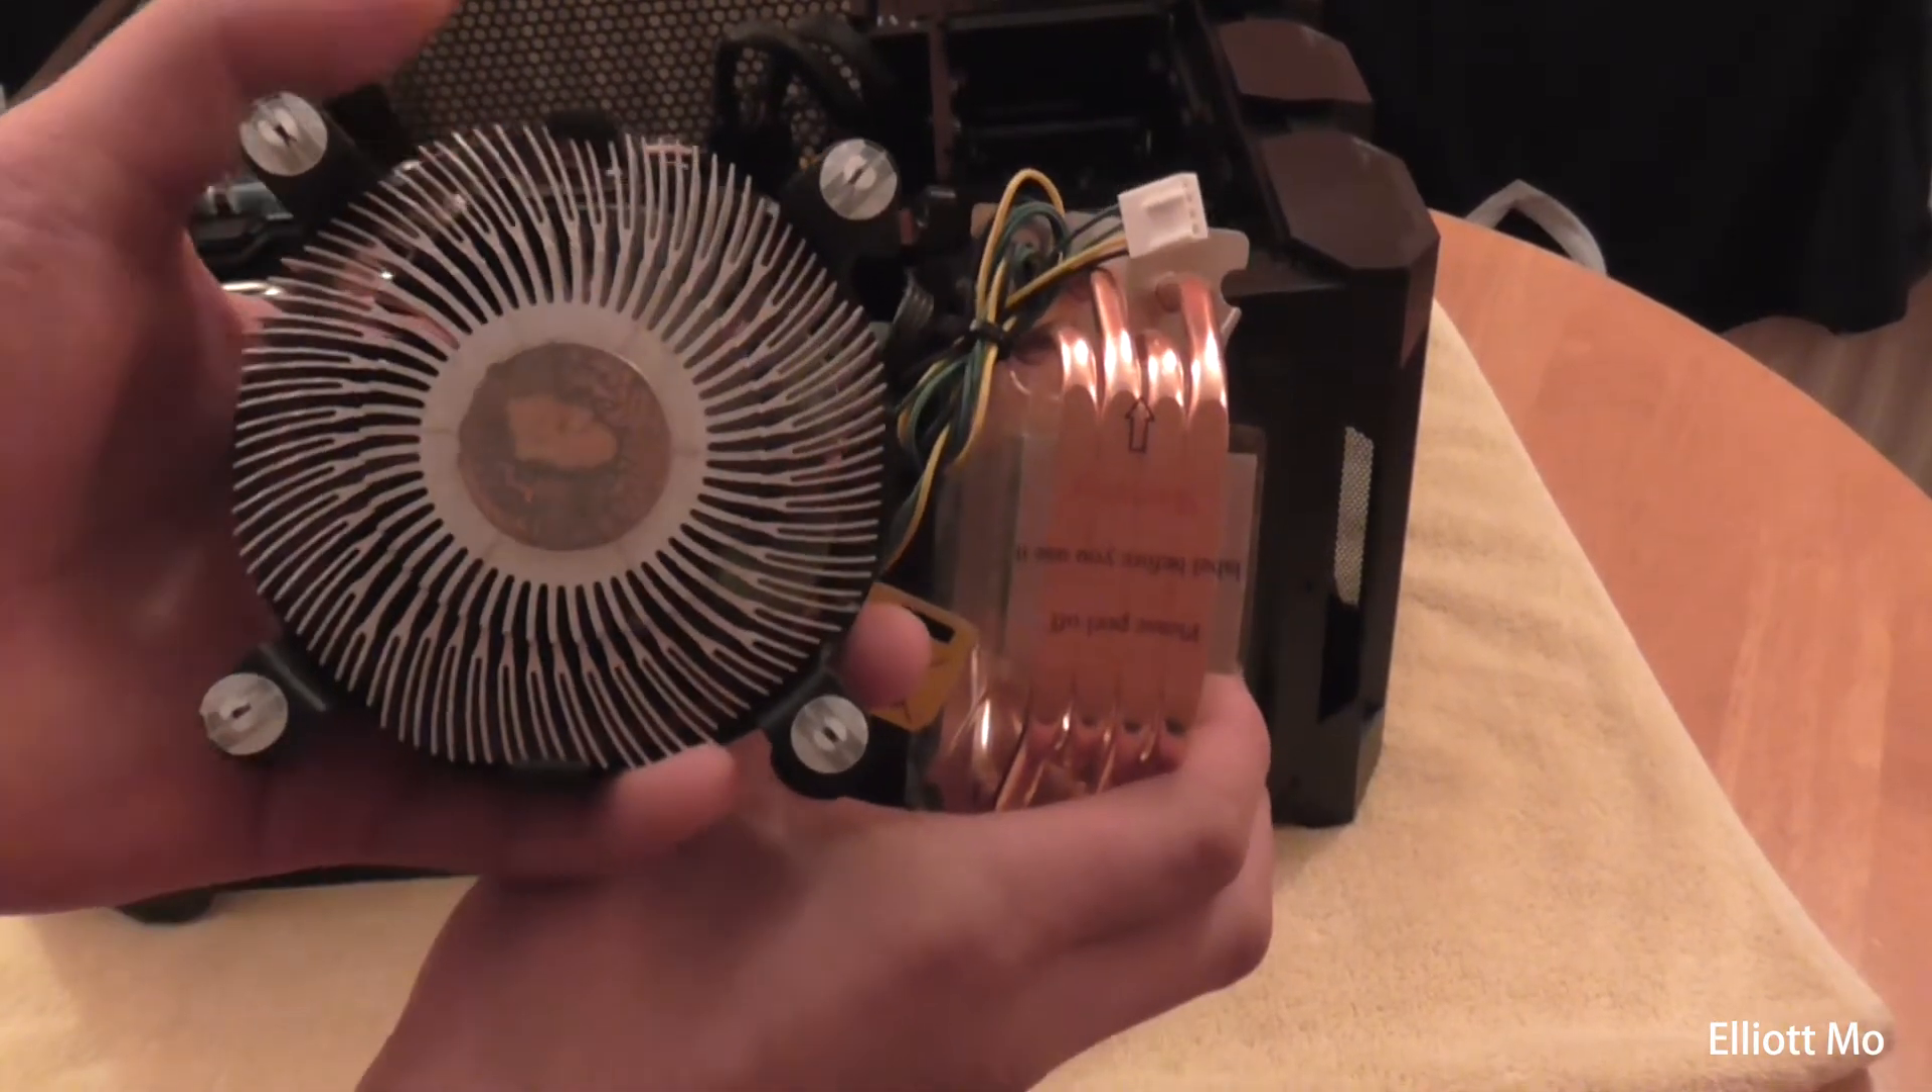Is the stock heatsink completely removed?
Yes.